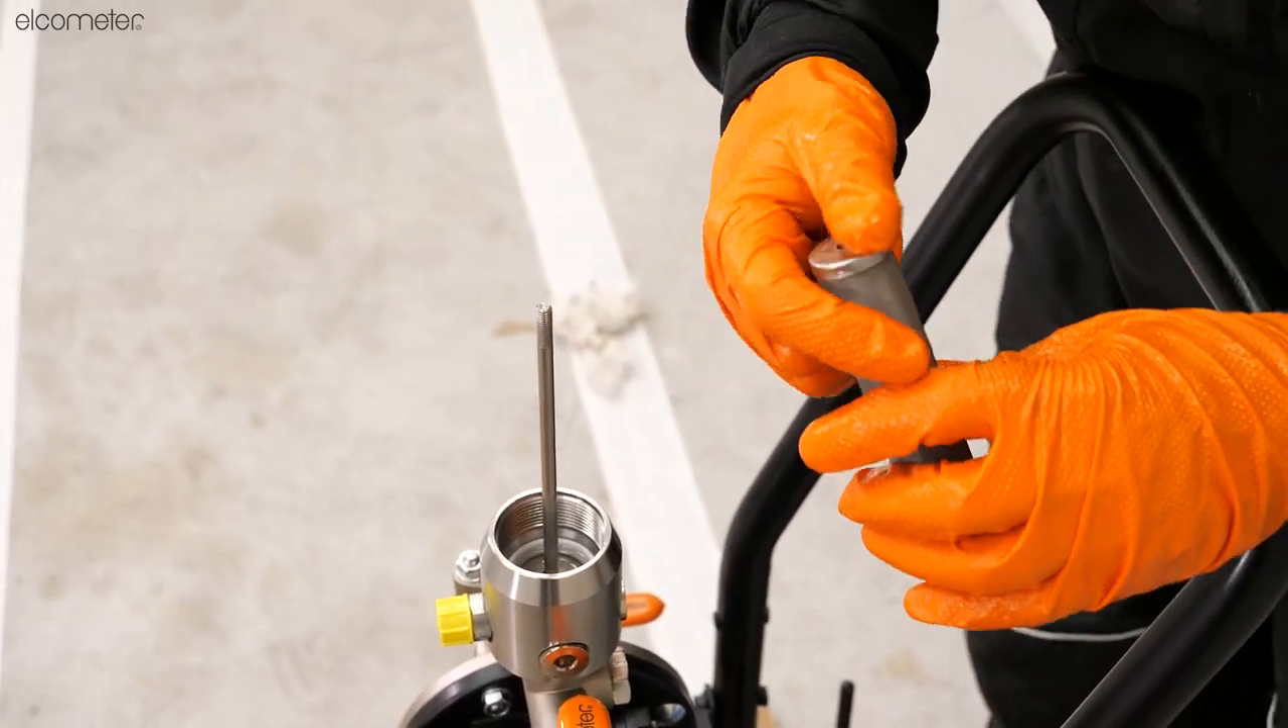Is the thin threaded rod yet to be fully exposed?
No.